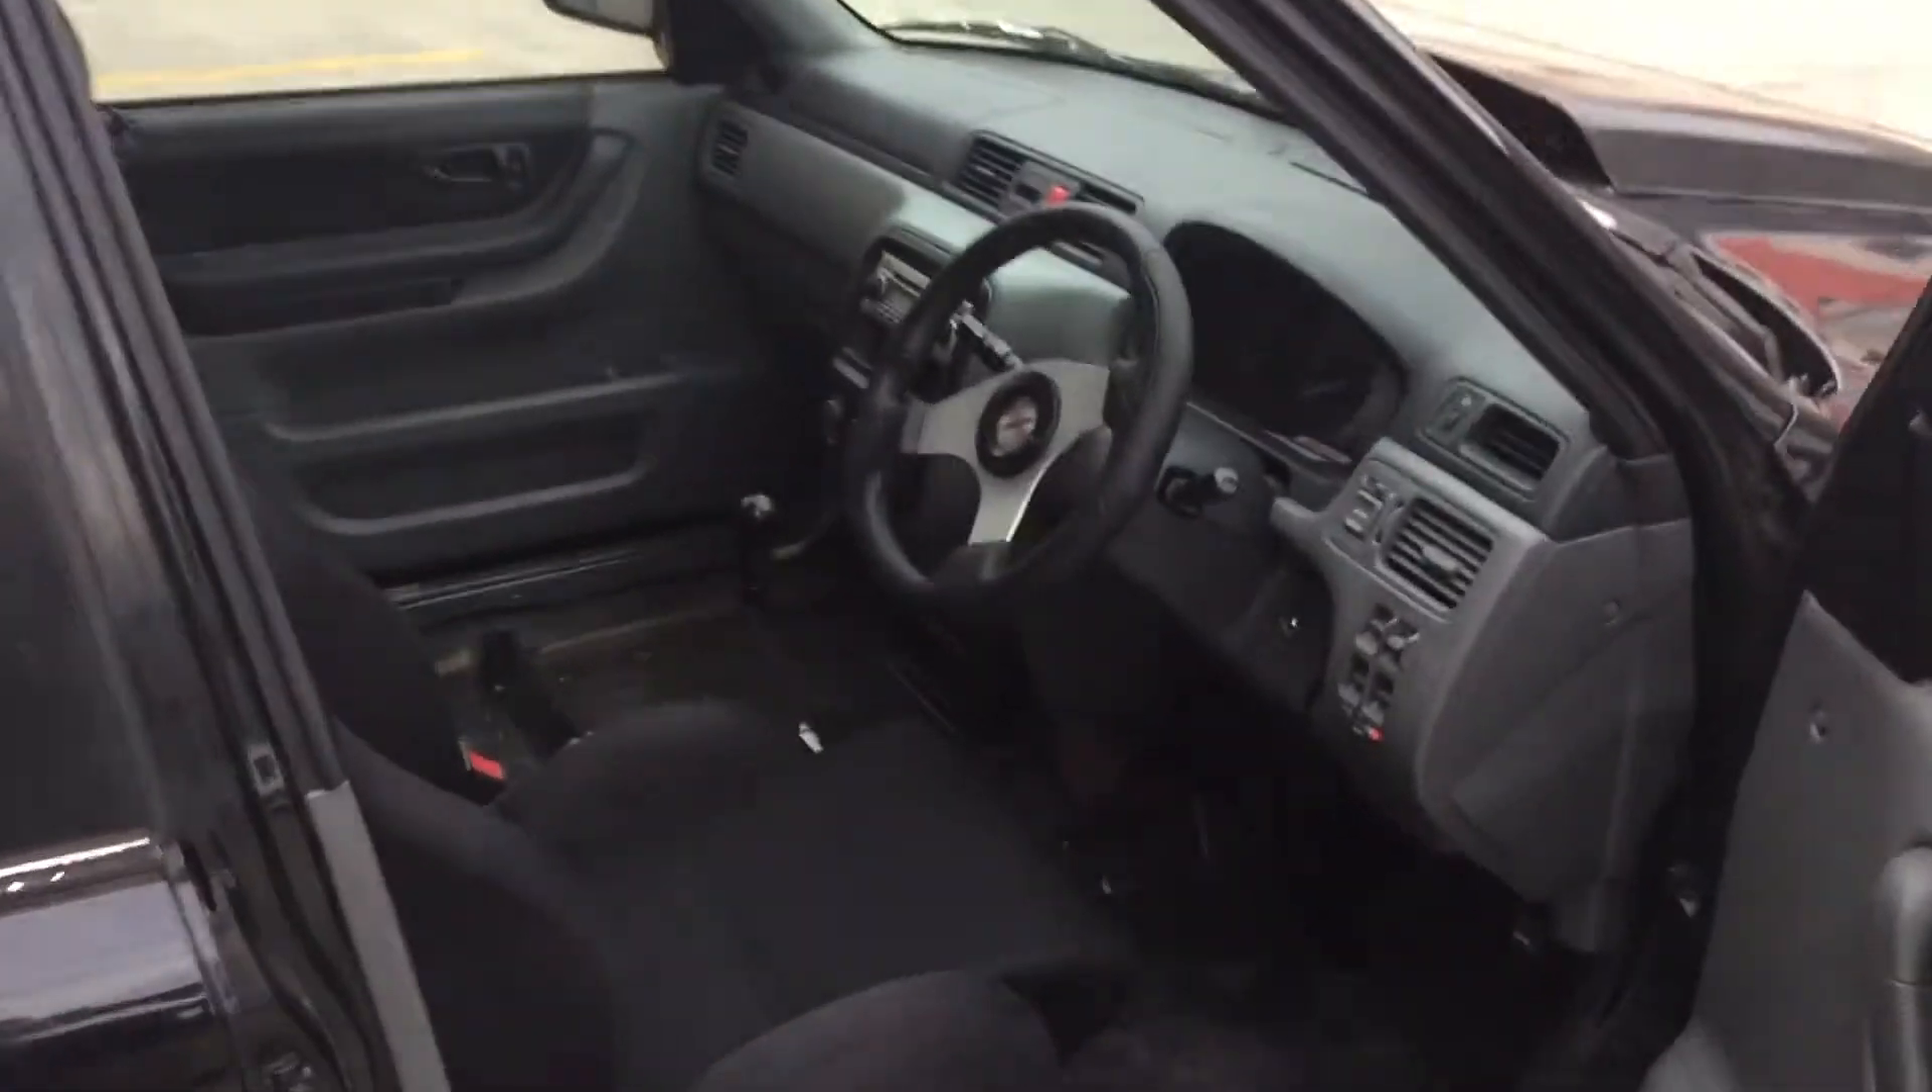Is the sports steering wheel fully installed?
Yes.